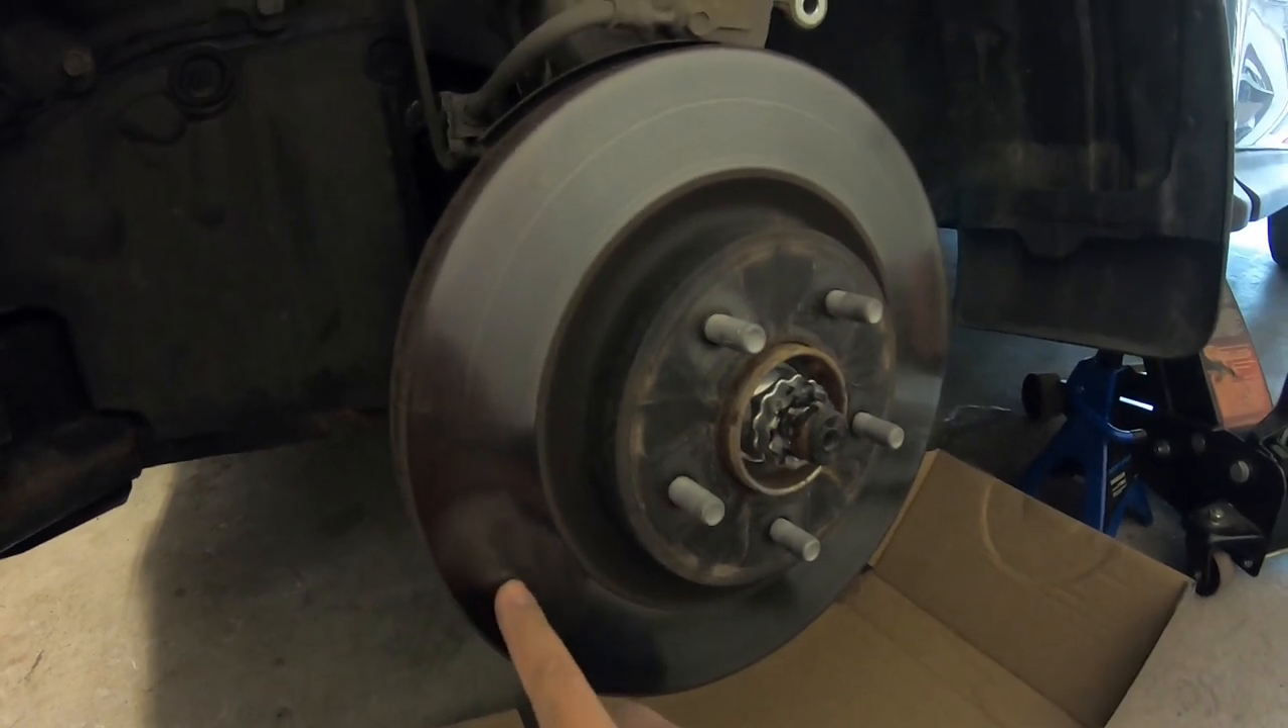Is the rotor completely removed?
No.